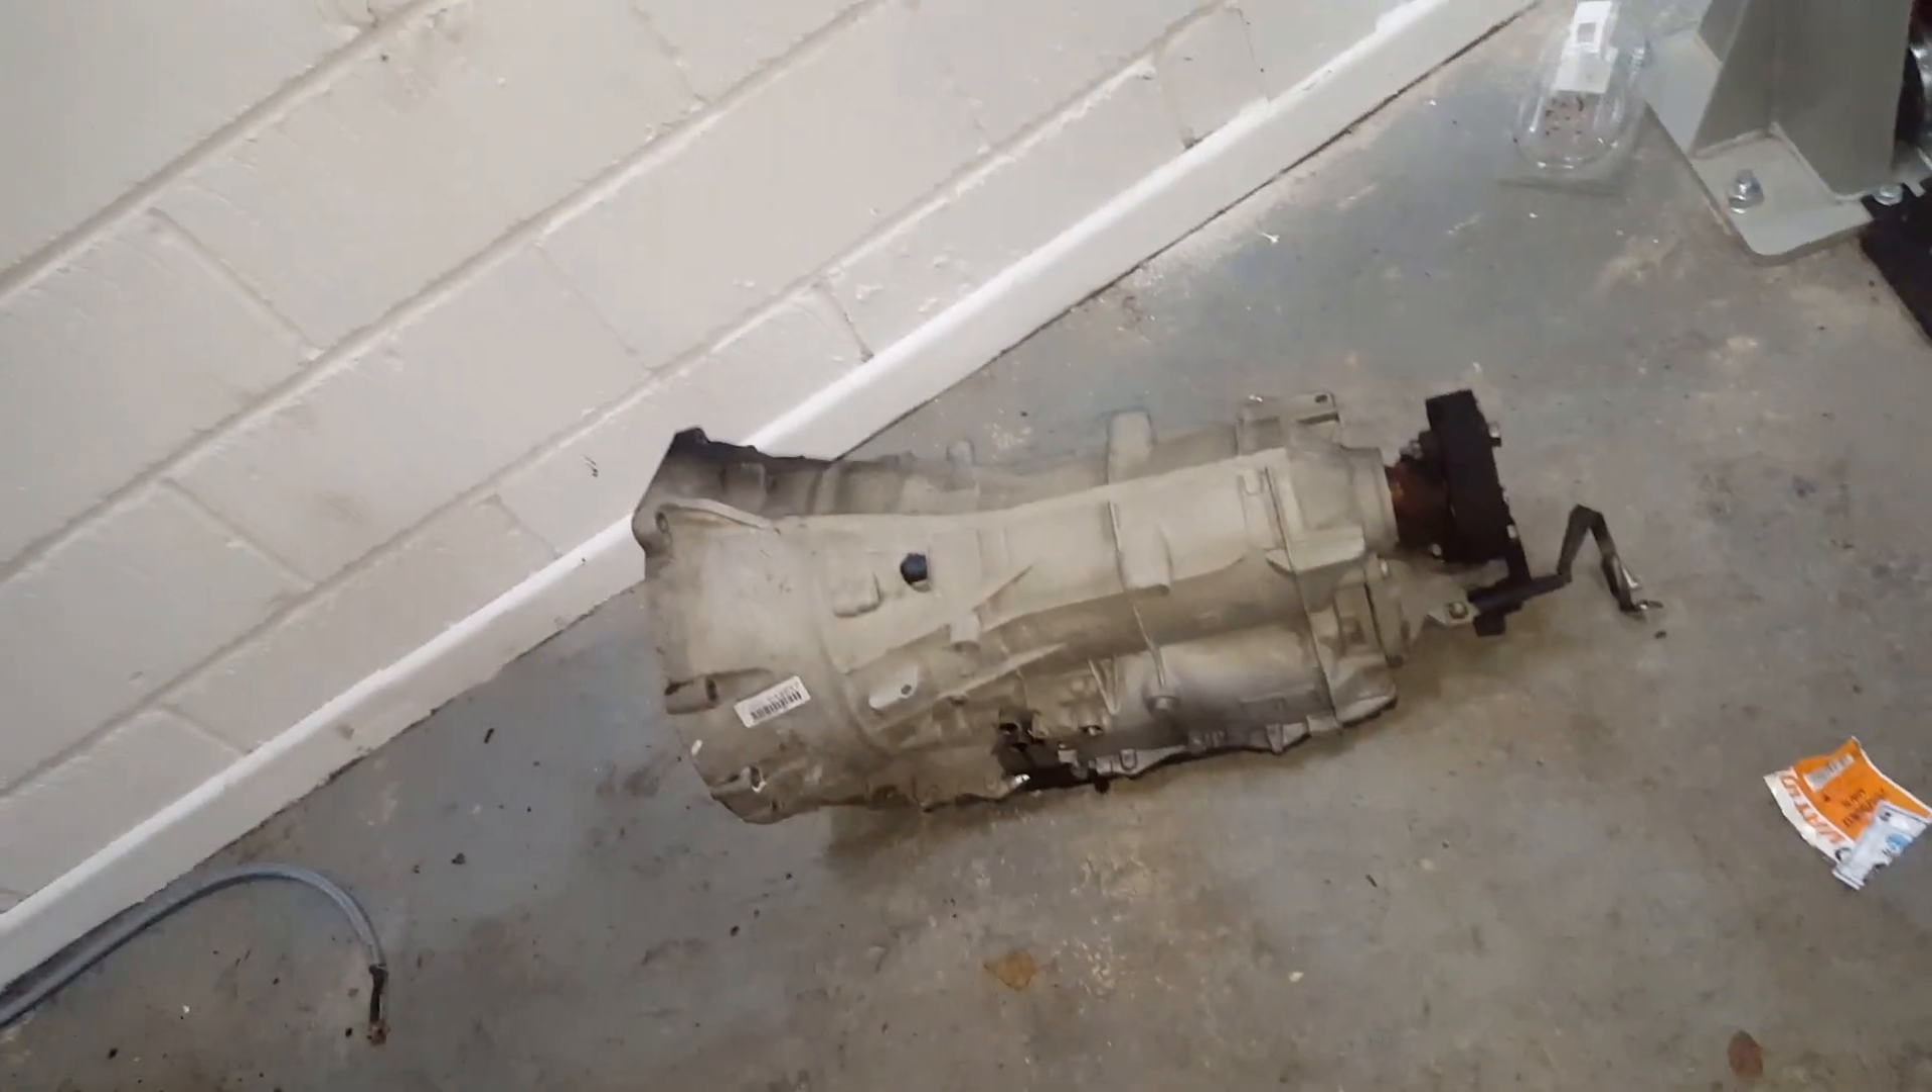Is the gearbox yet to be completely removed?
No.